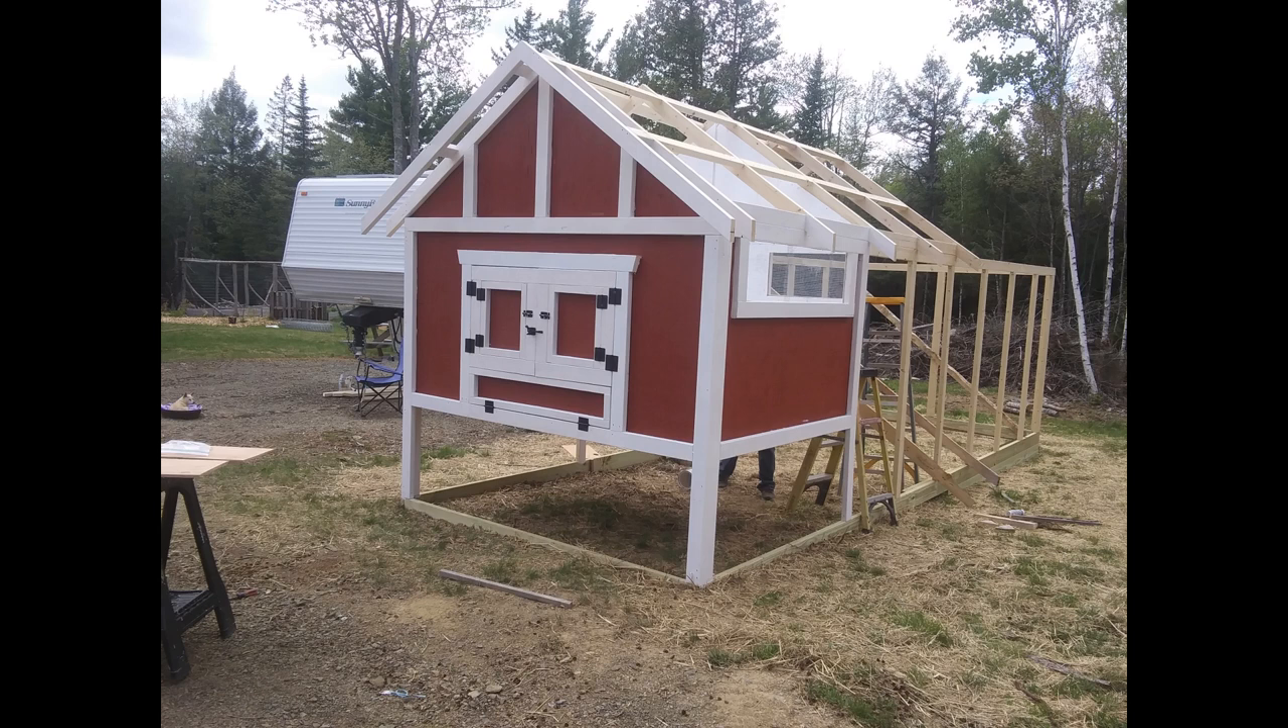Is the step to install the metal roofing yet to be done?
Yes.